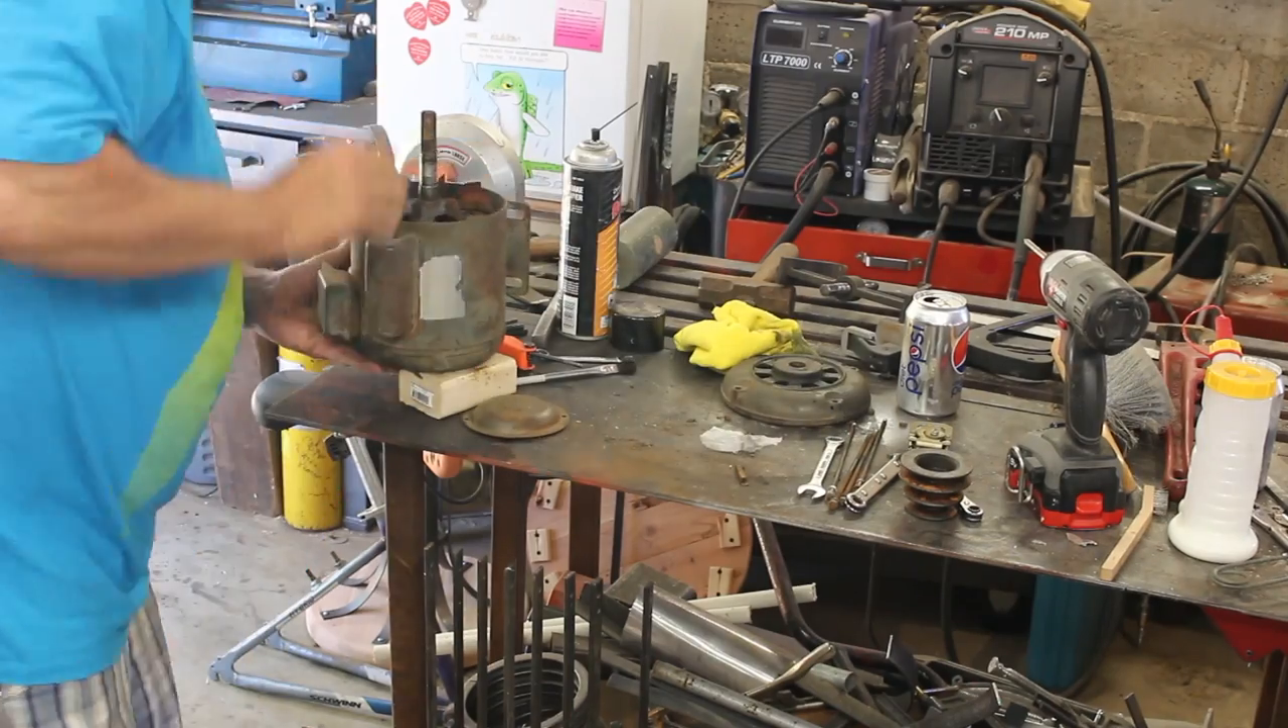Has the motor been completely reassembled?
No.